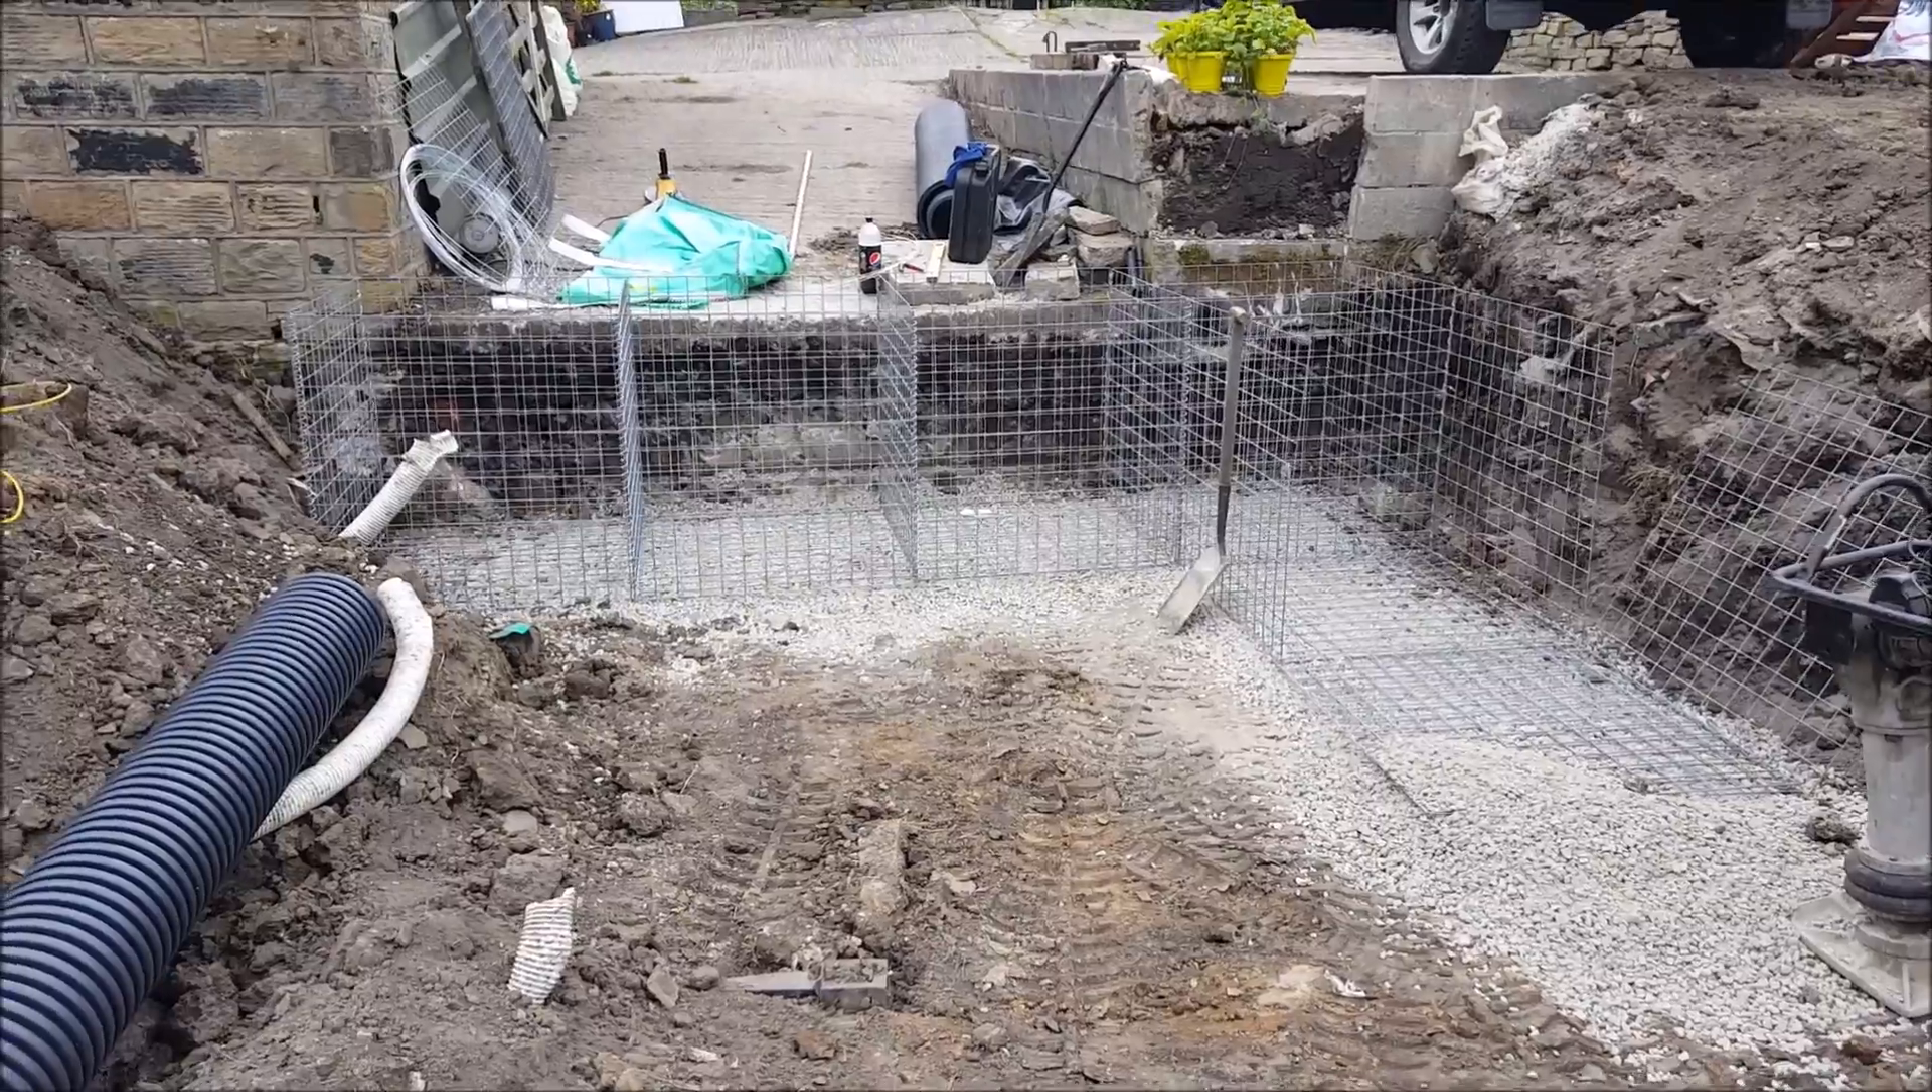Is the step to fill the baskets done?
No.